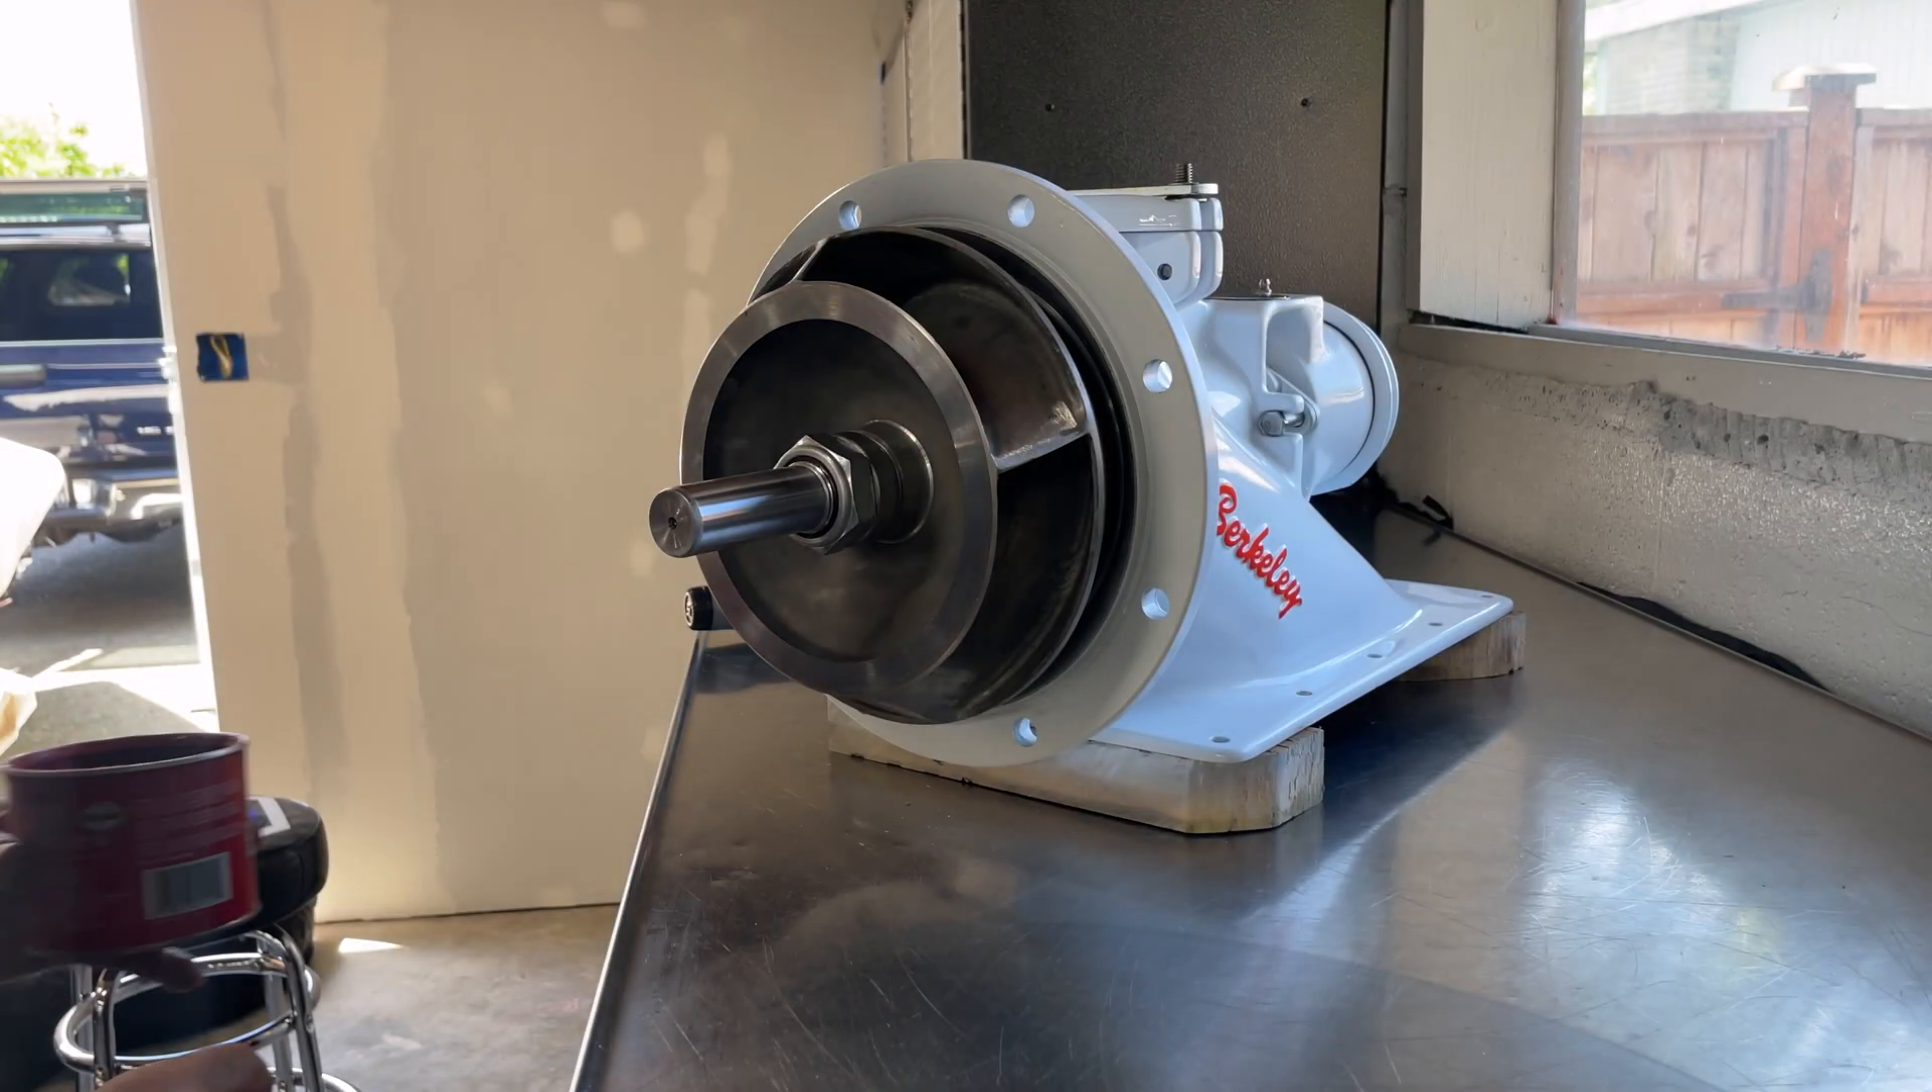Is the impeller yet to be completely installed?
No.